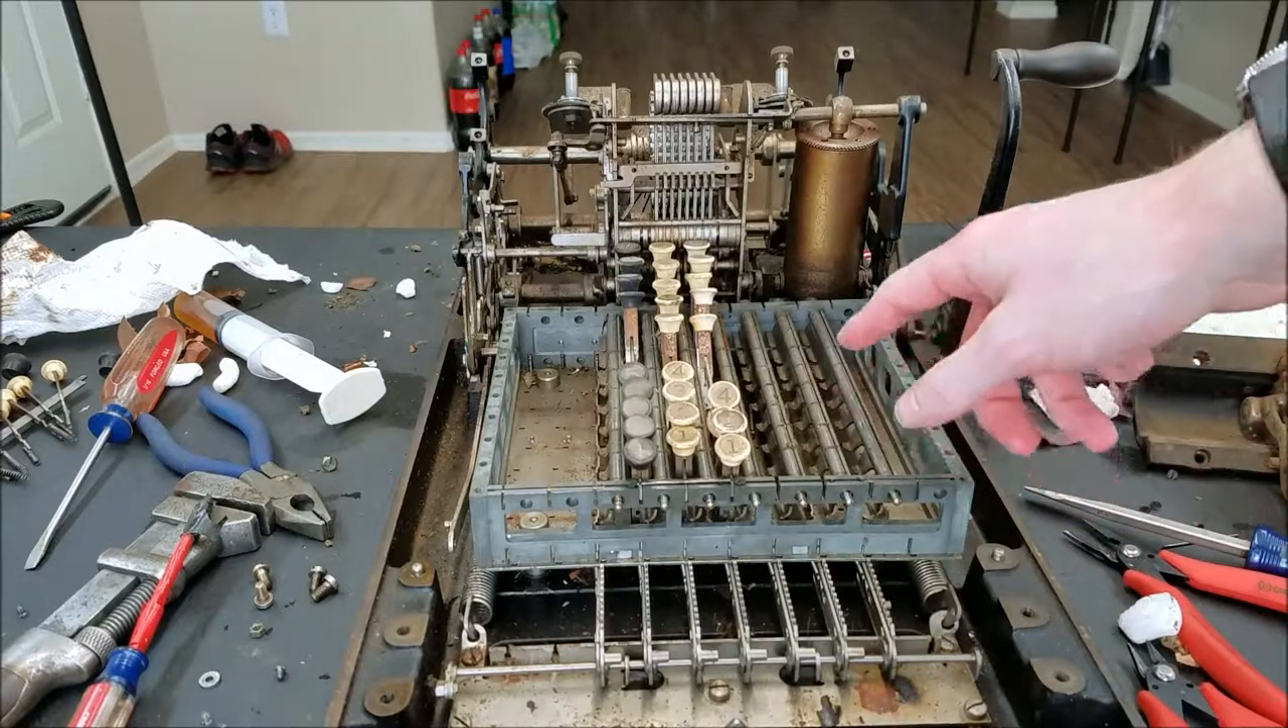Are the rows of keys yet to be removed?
Yes.